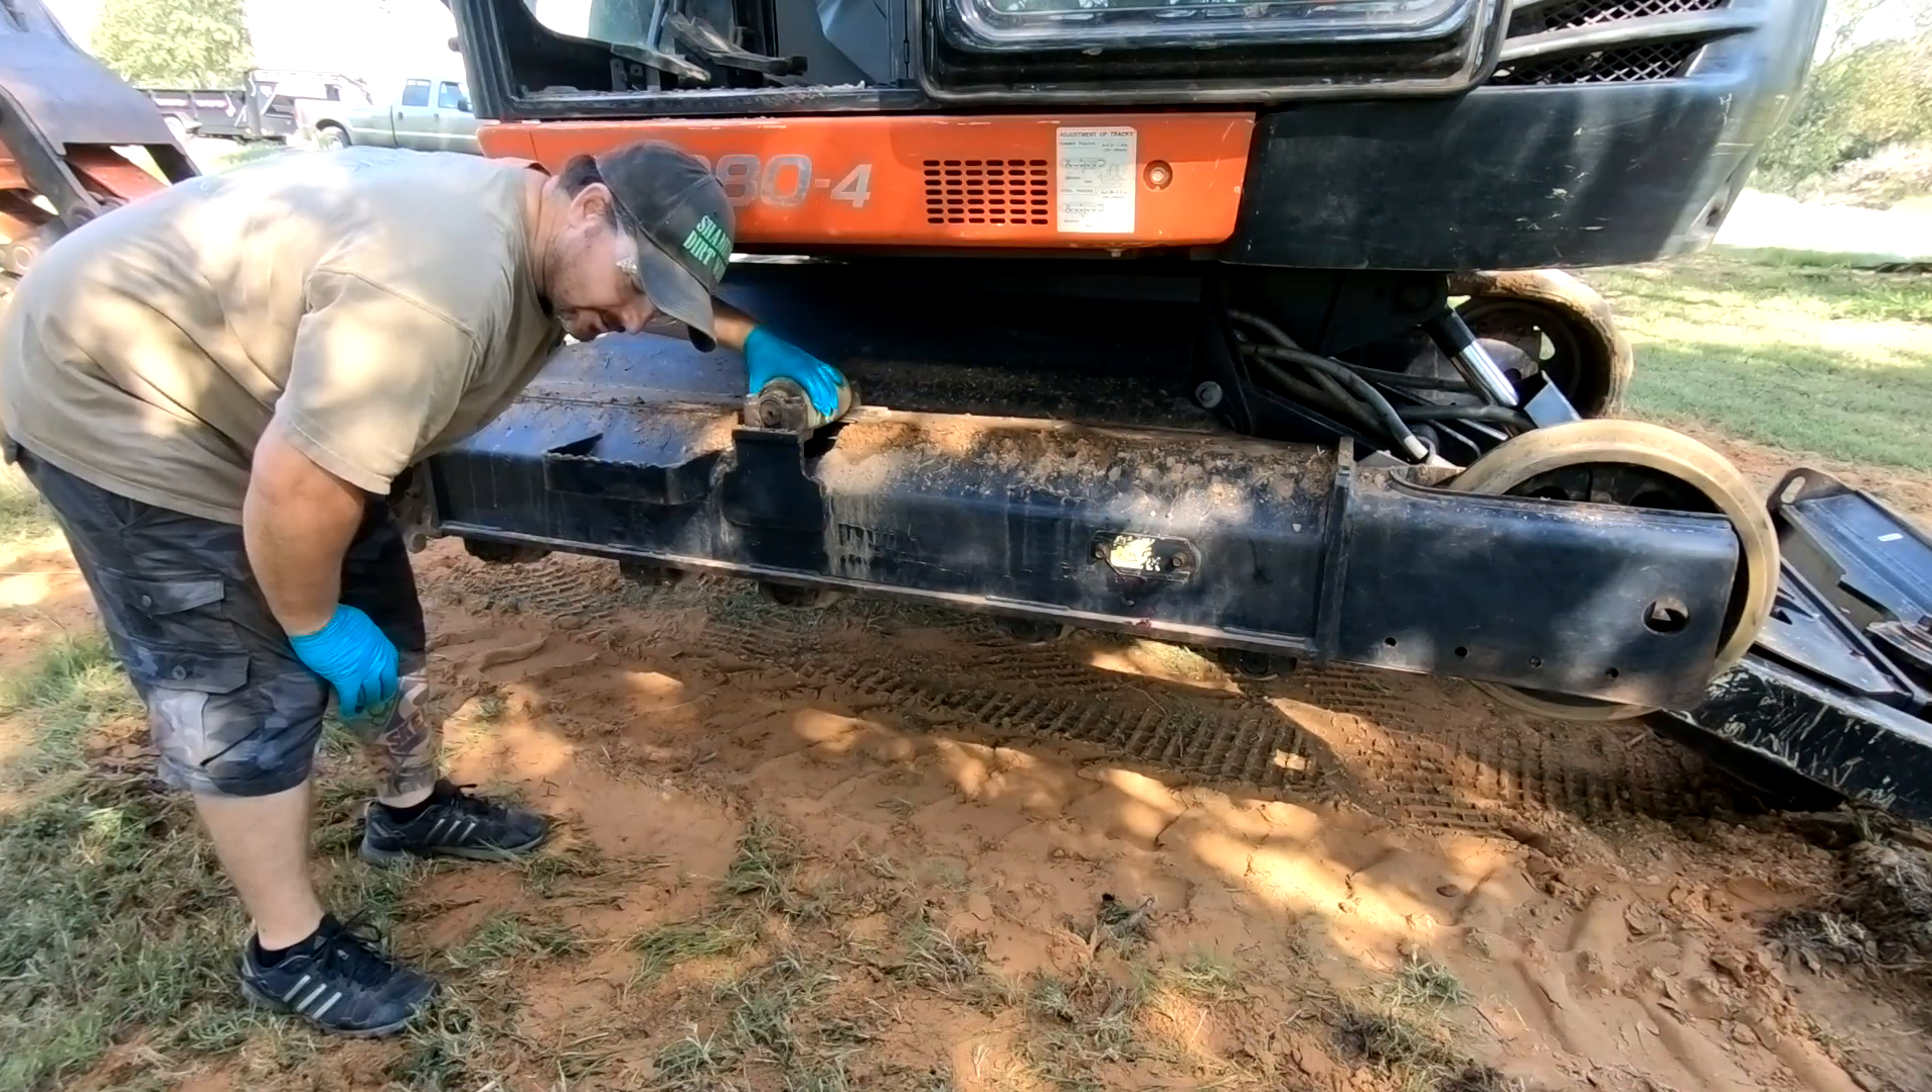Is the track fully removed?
Yes.